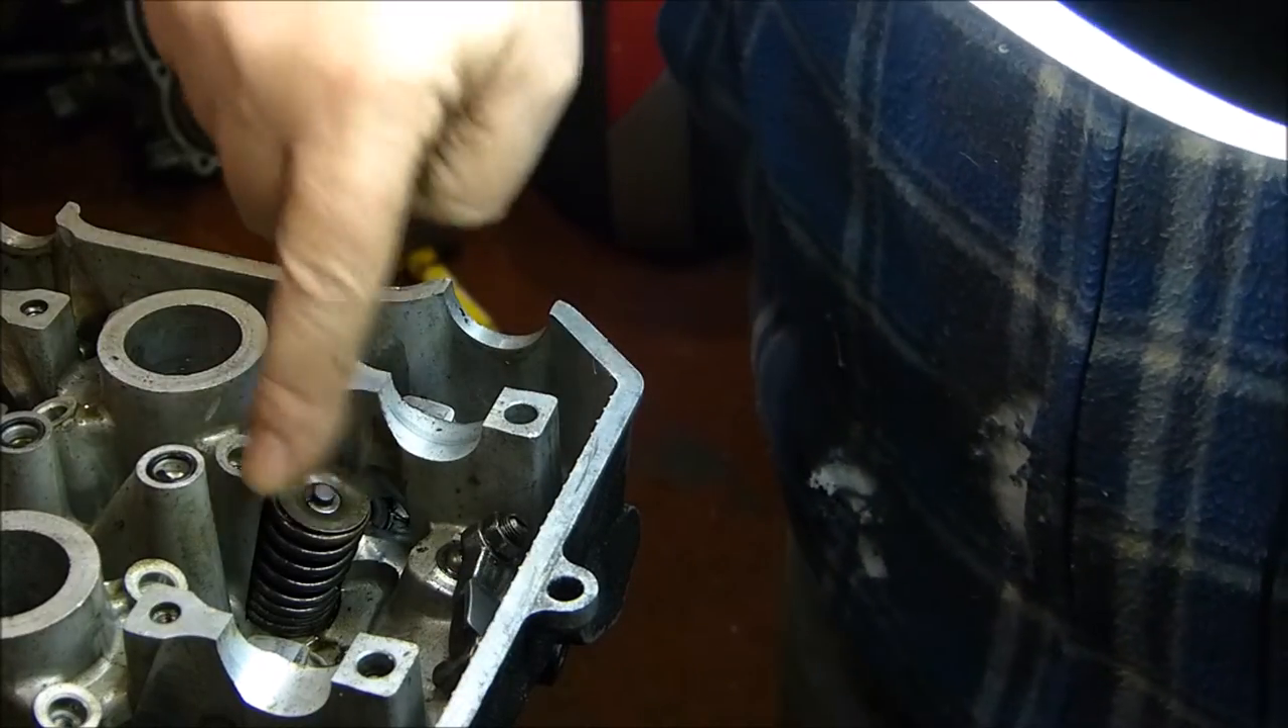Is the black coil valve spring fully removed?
No.